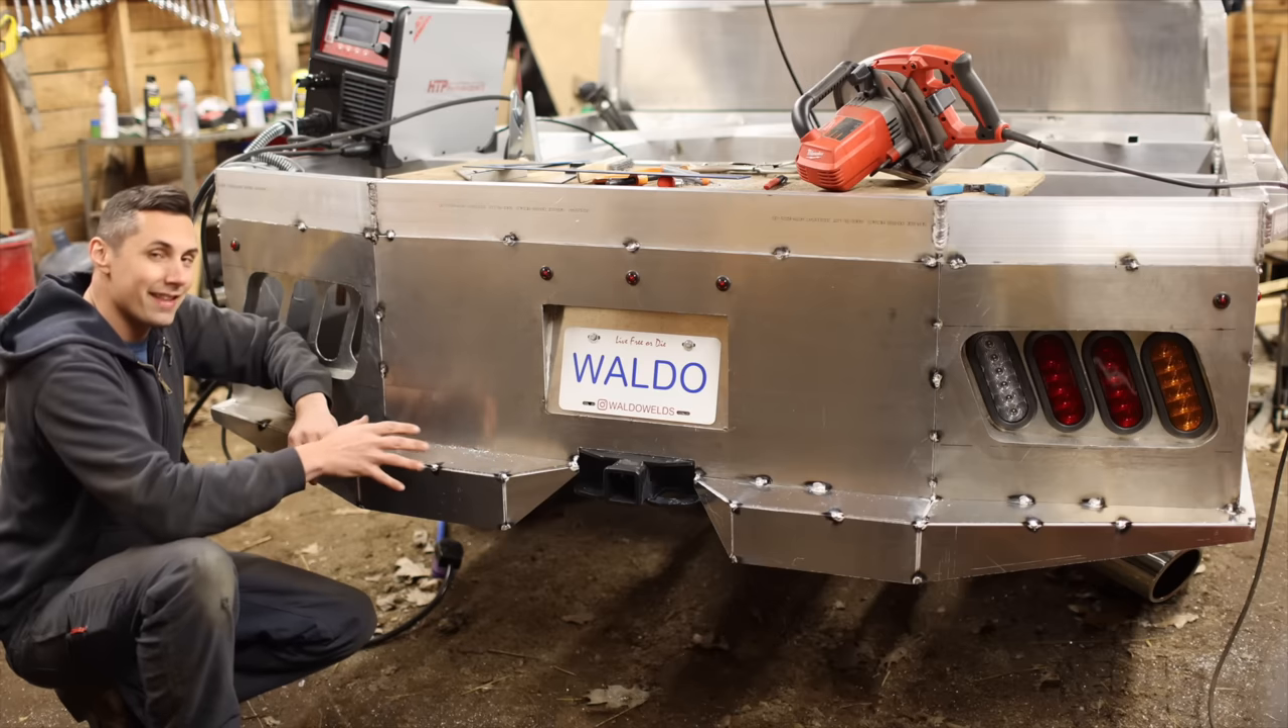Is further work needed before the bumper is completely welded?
Yes.